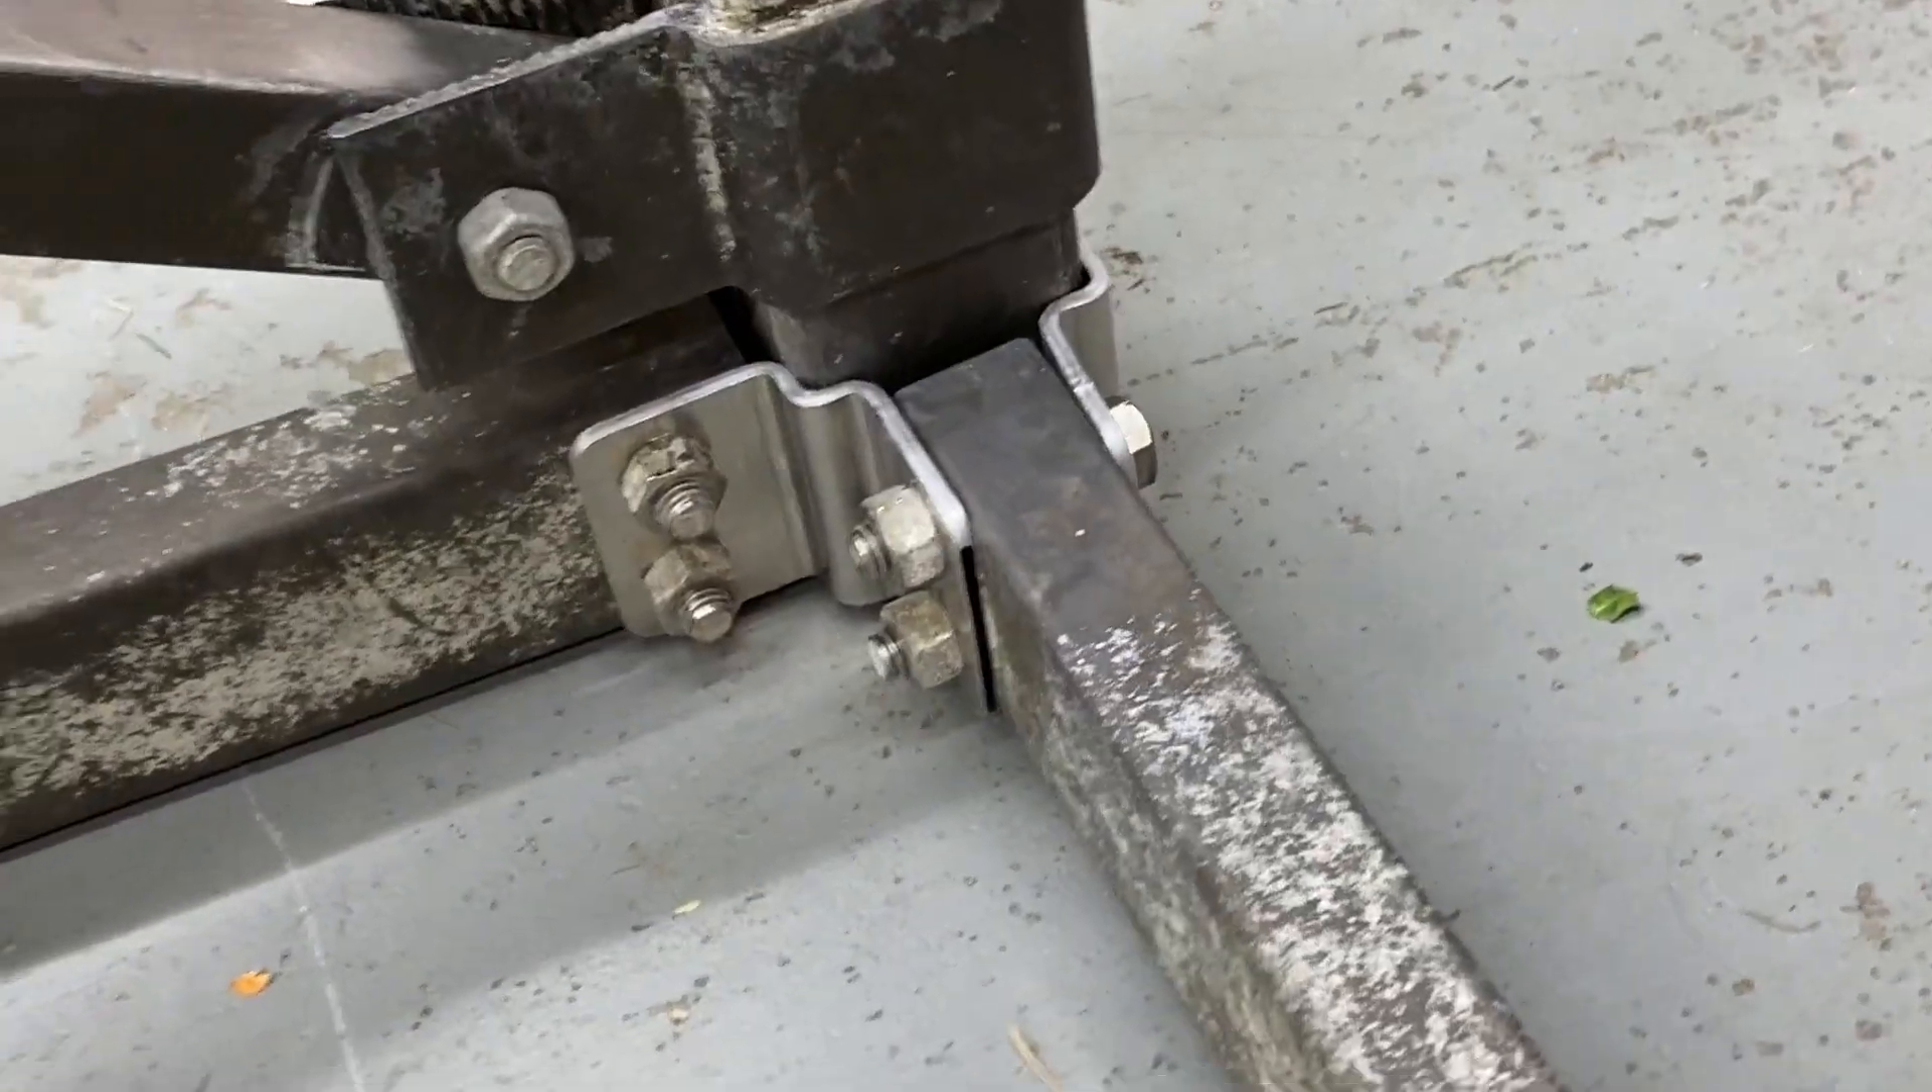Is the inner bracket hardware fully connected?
Yes.